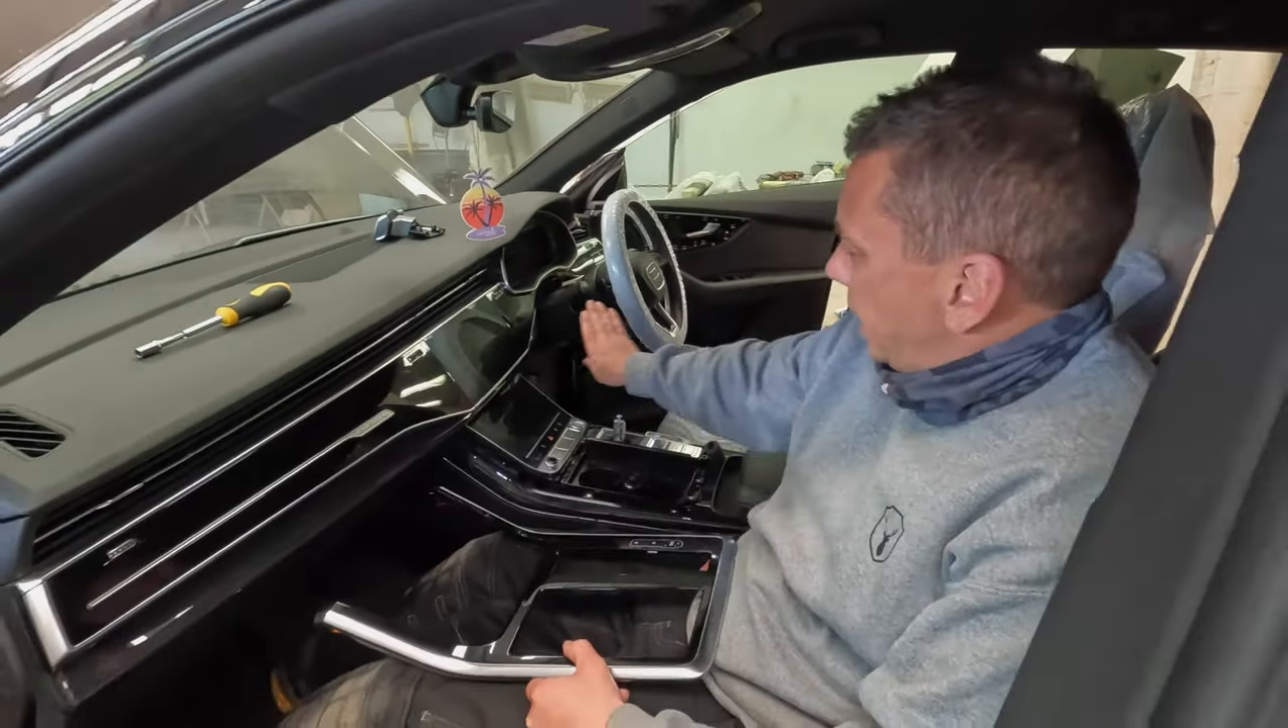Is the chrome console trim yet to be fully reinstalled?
Yes.